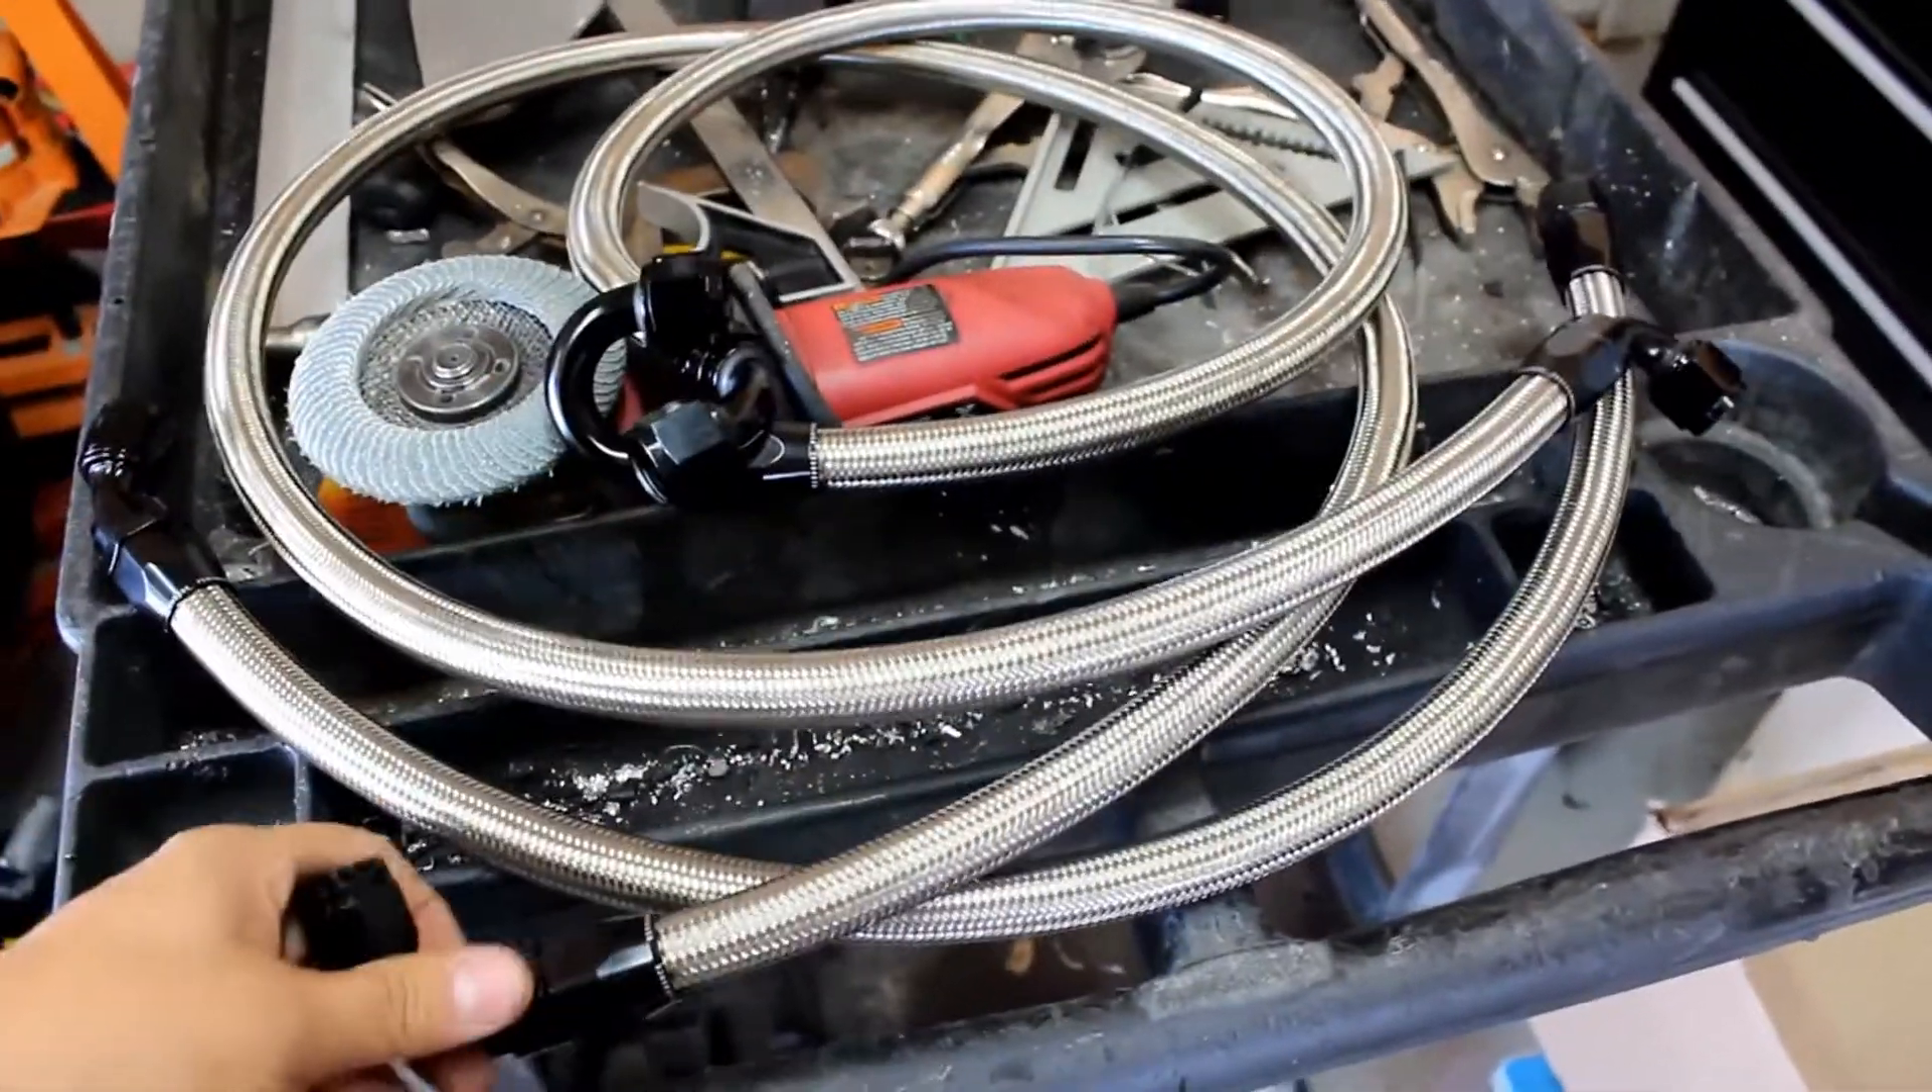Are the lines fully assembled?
Yes.